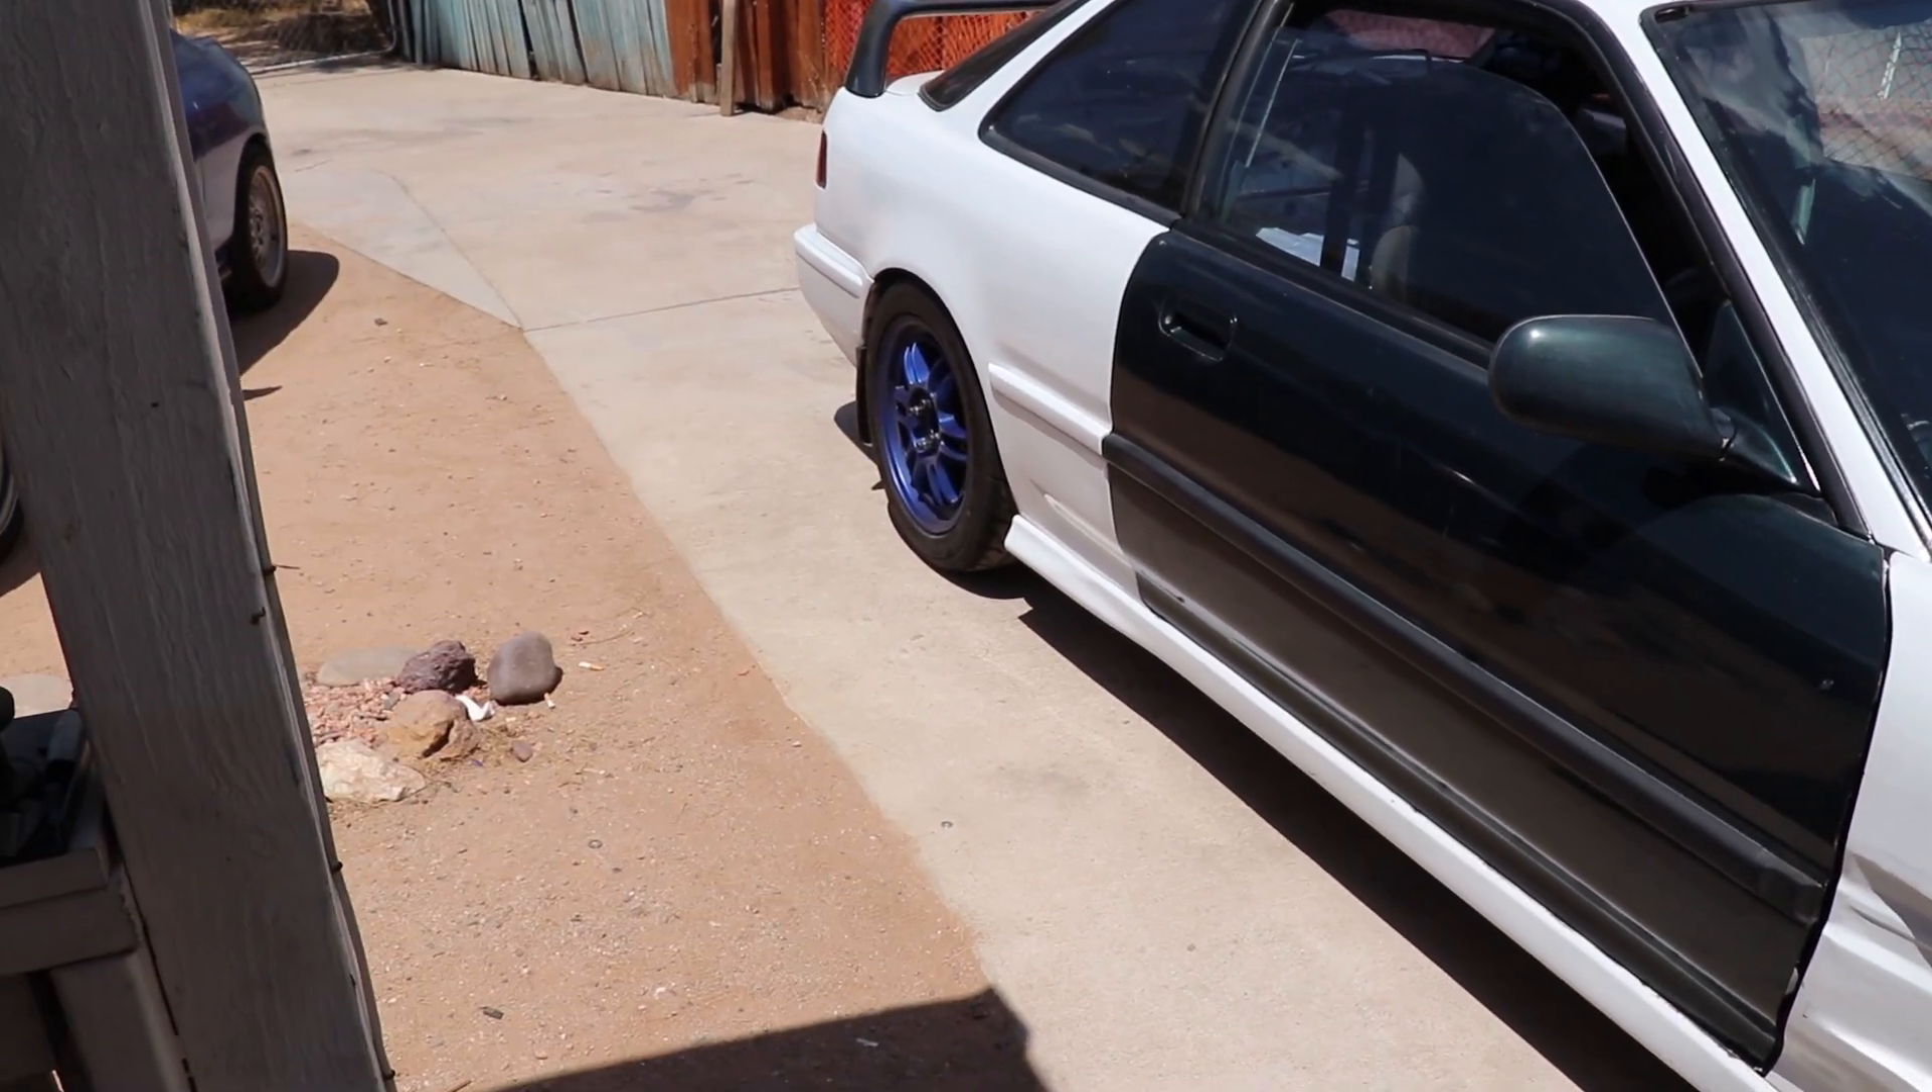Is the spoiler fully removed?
No.